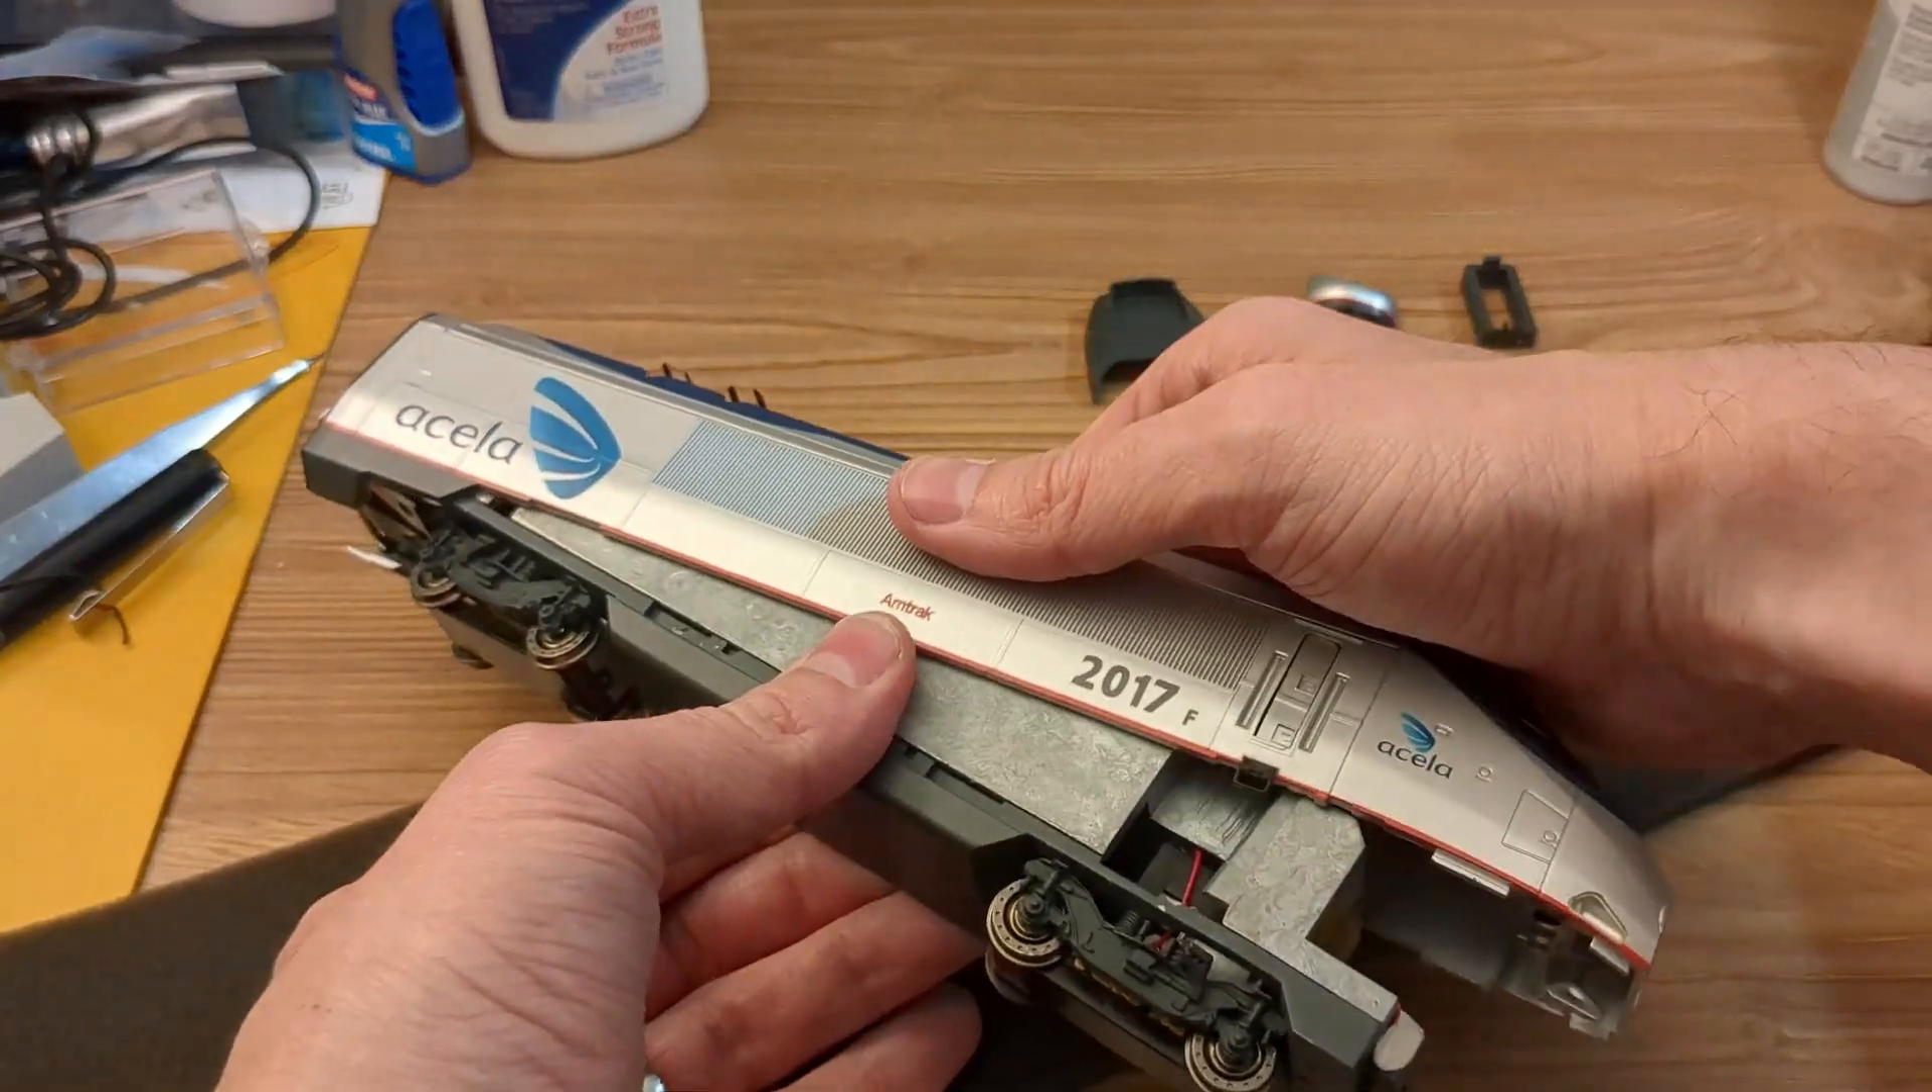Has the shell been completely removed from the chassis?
No.